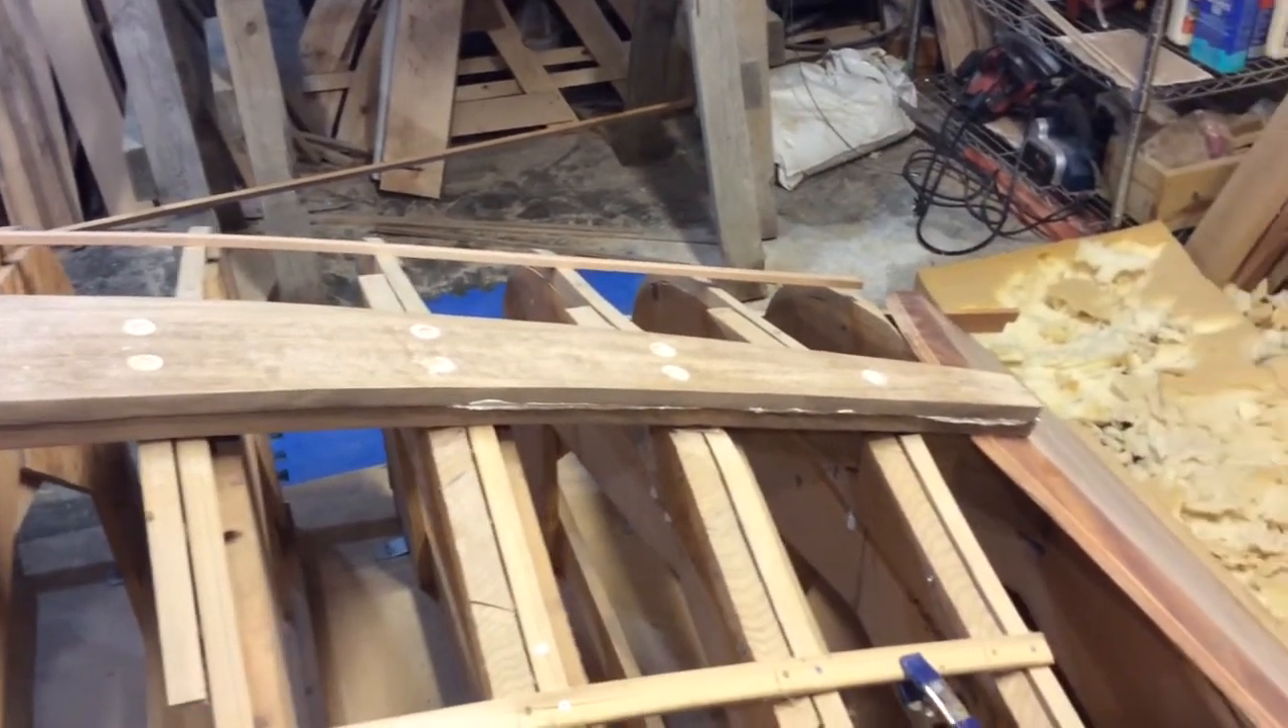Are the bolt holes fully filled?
Yes.